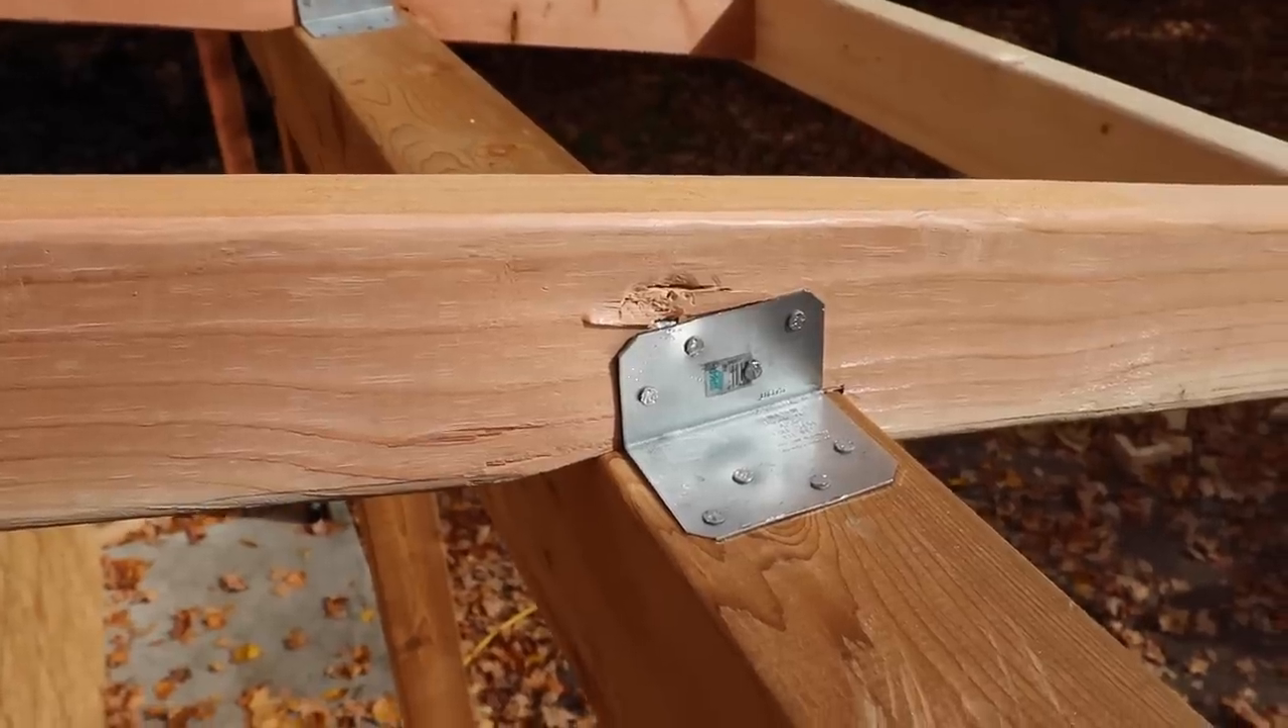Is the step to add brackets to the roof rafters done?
Yes.